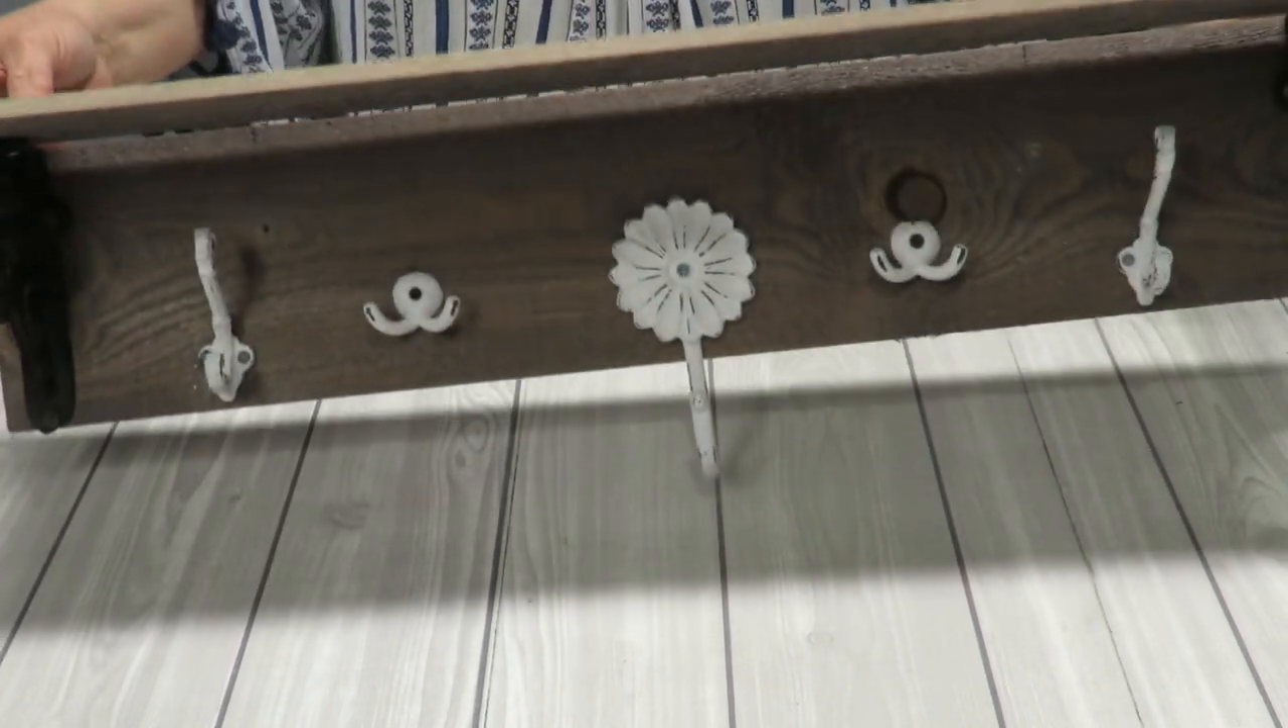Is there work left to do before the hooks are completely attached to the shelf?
No.